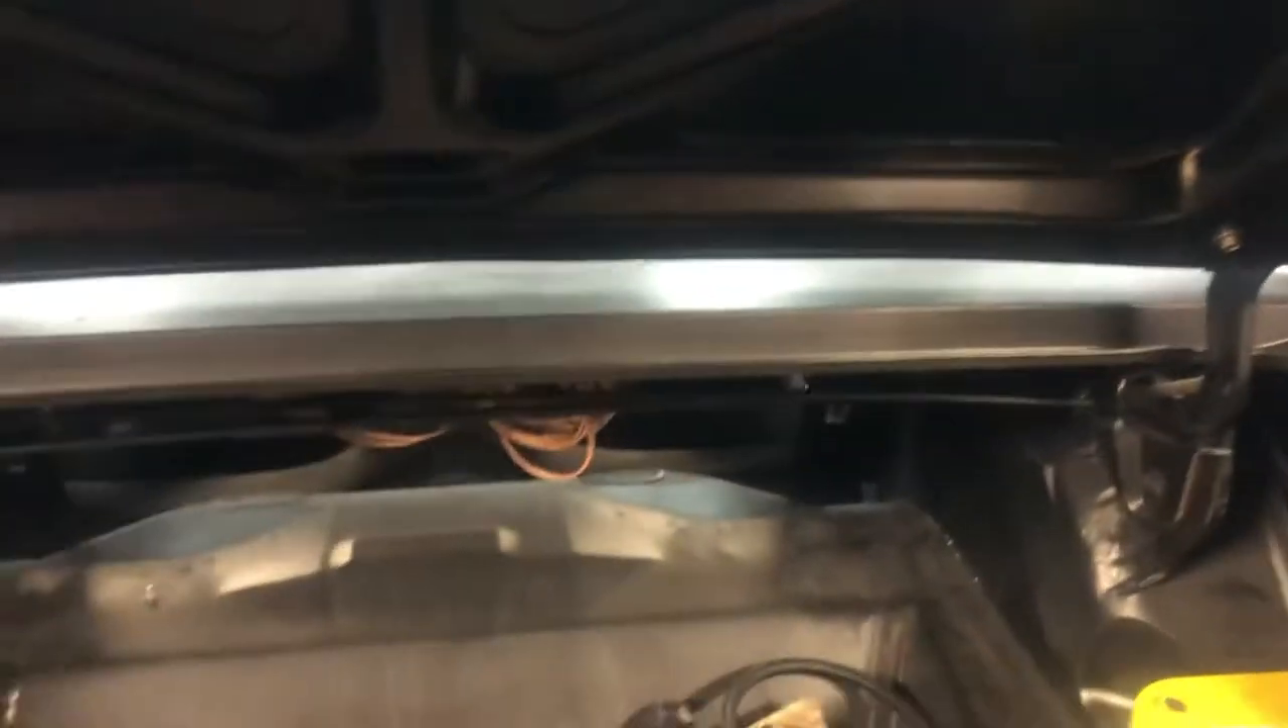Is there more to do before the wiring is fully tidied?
Yes.